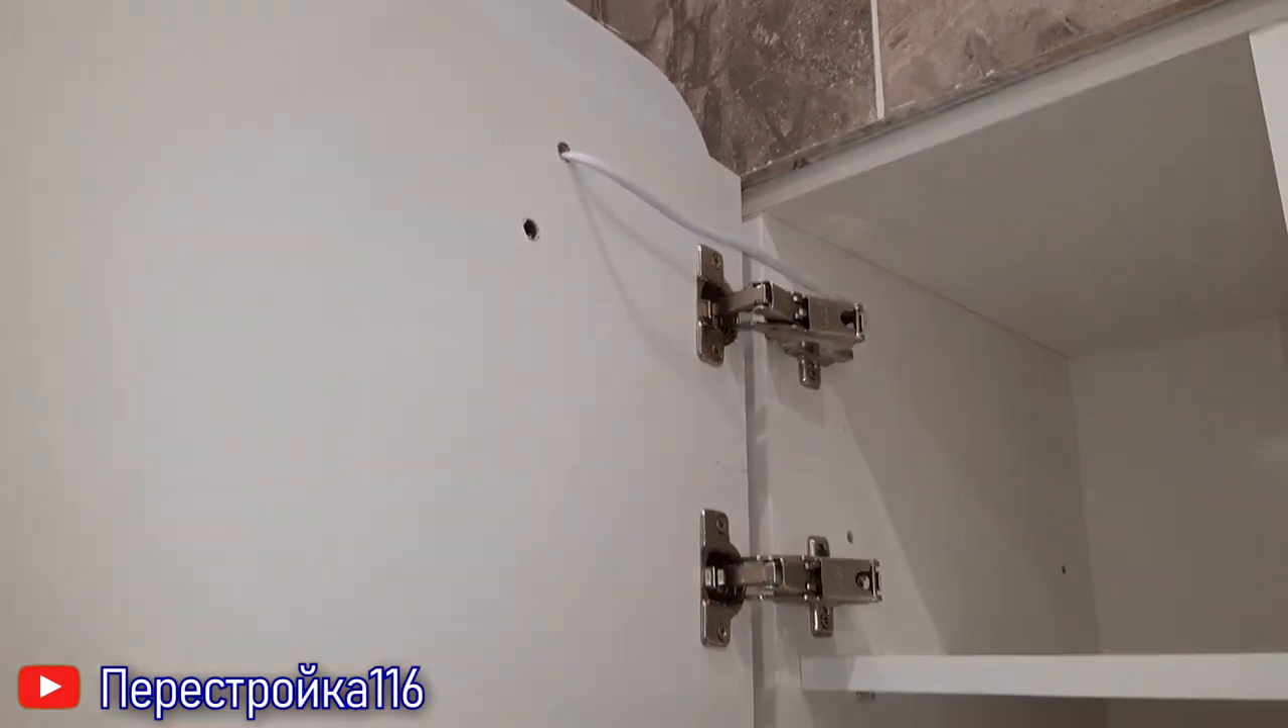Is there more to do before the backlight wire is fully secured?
Yes.